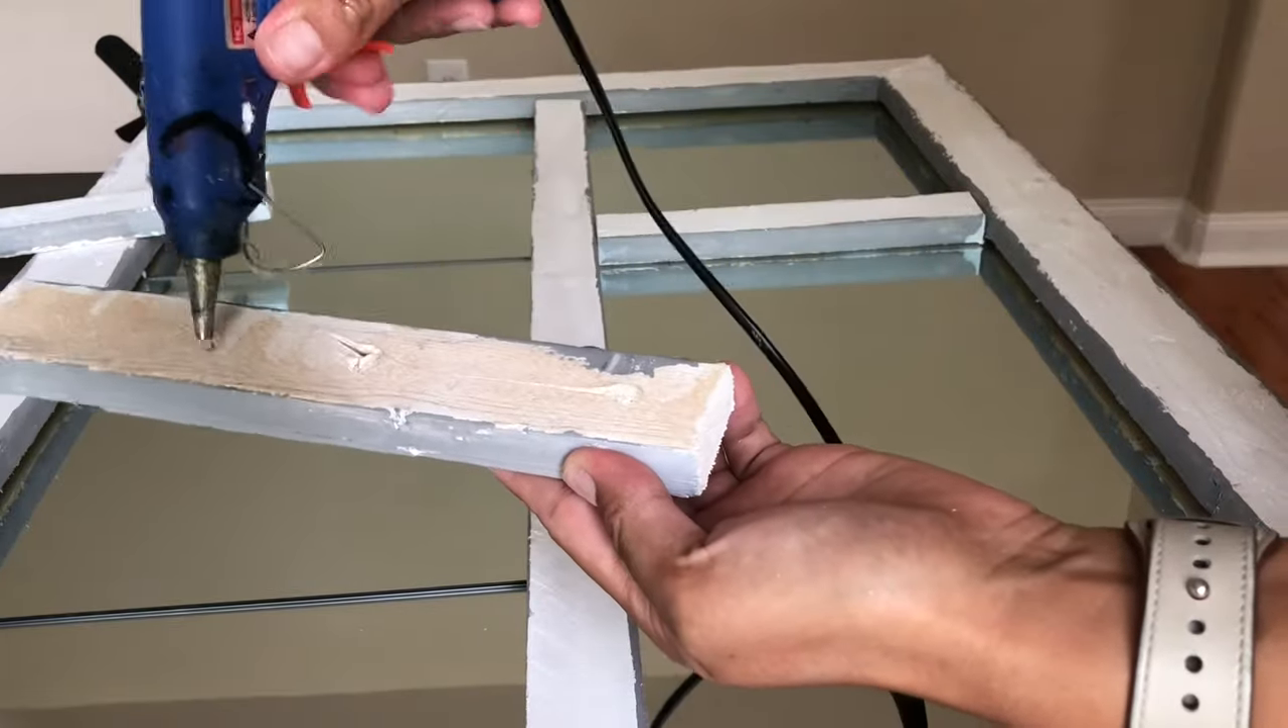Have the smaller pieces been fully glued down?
No.